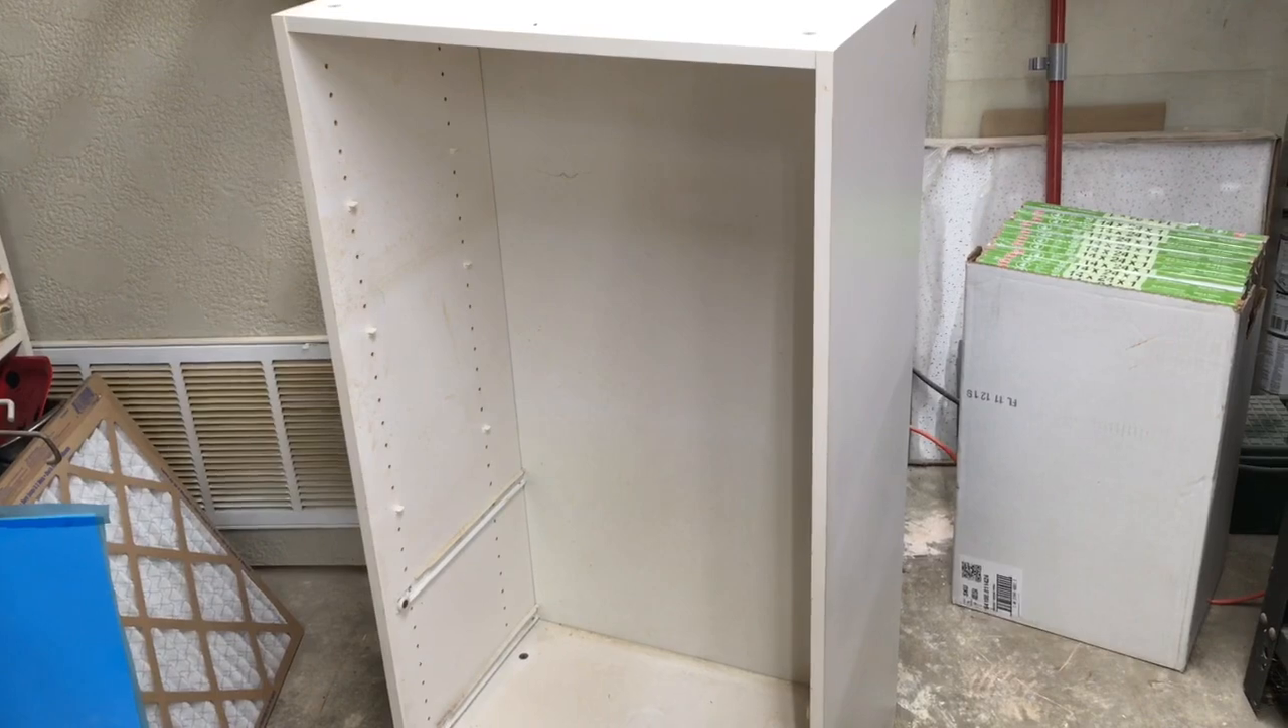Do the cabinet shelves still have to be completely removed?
No.